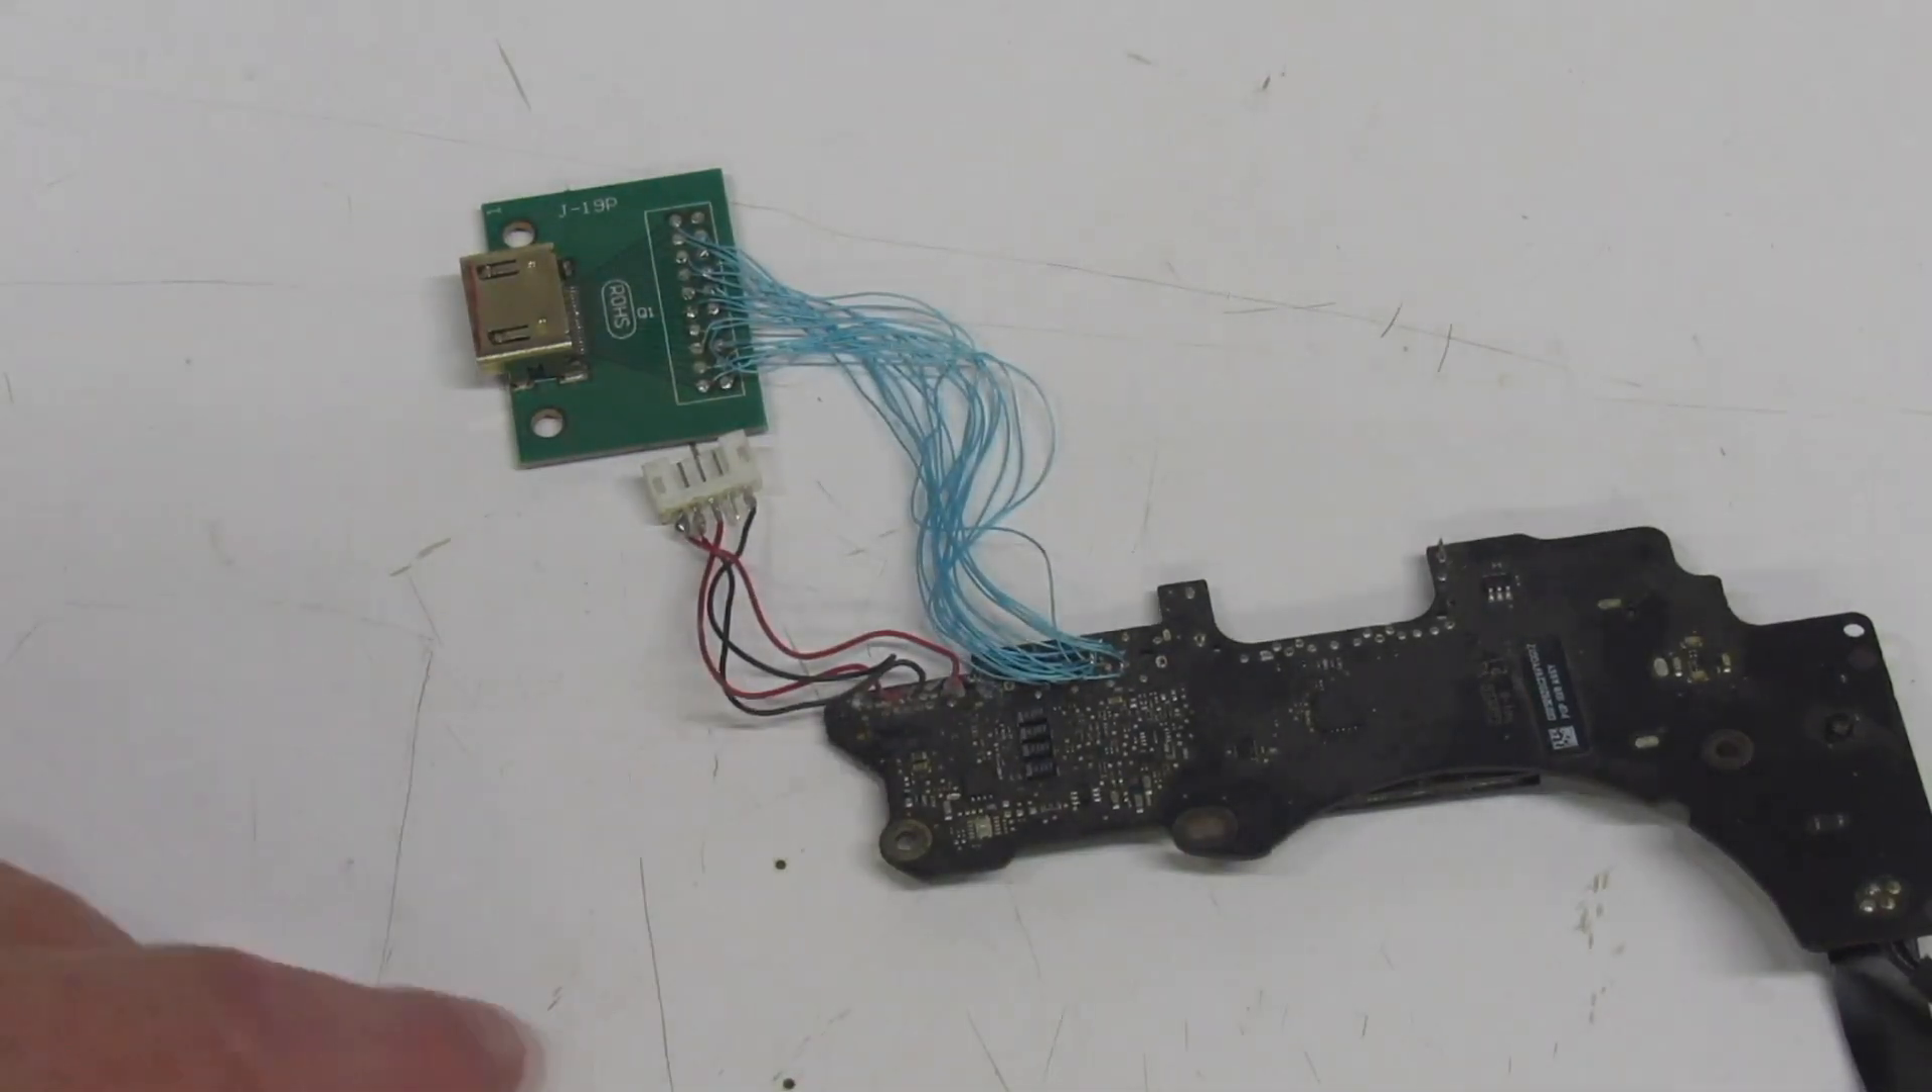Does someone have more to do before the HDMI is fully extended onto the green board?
No.